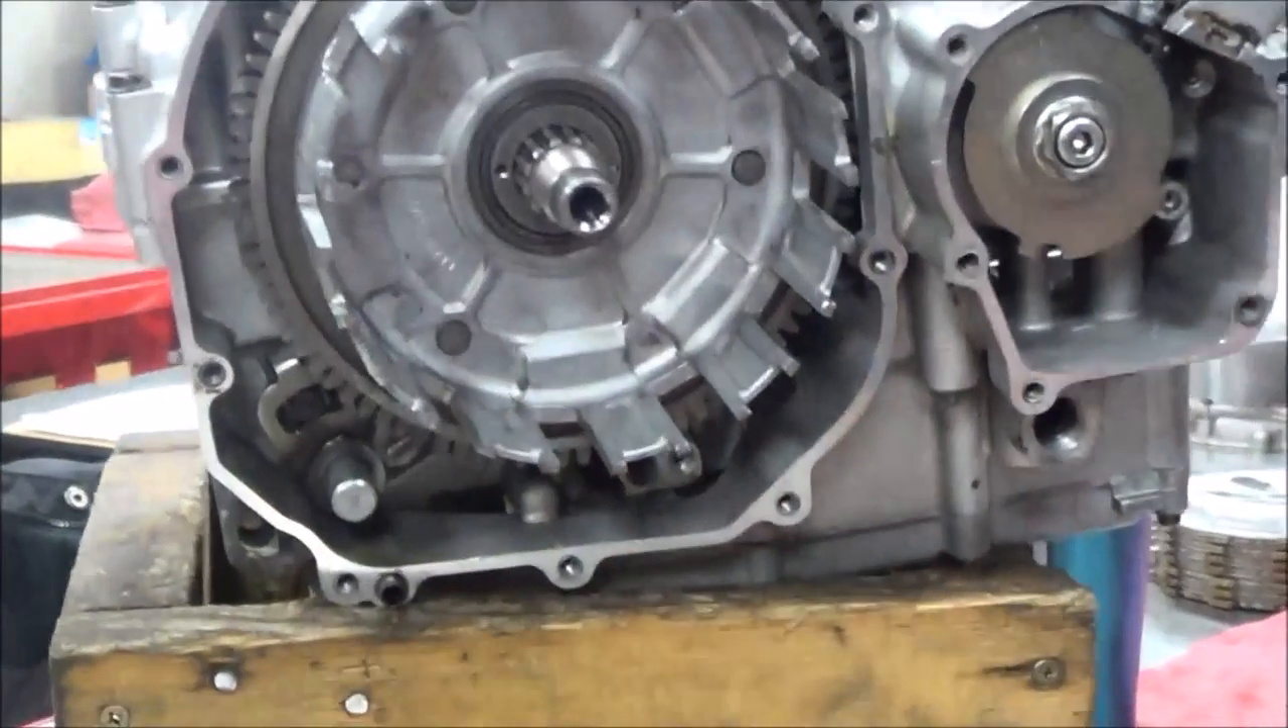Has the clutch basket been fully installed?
Yes.